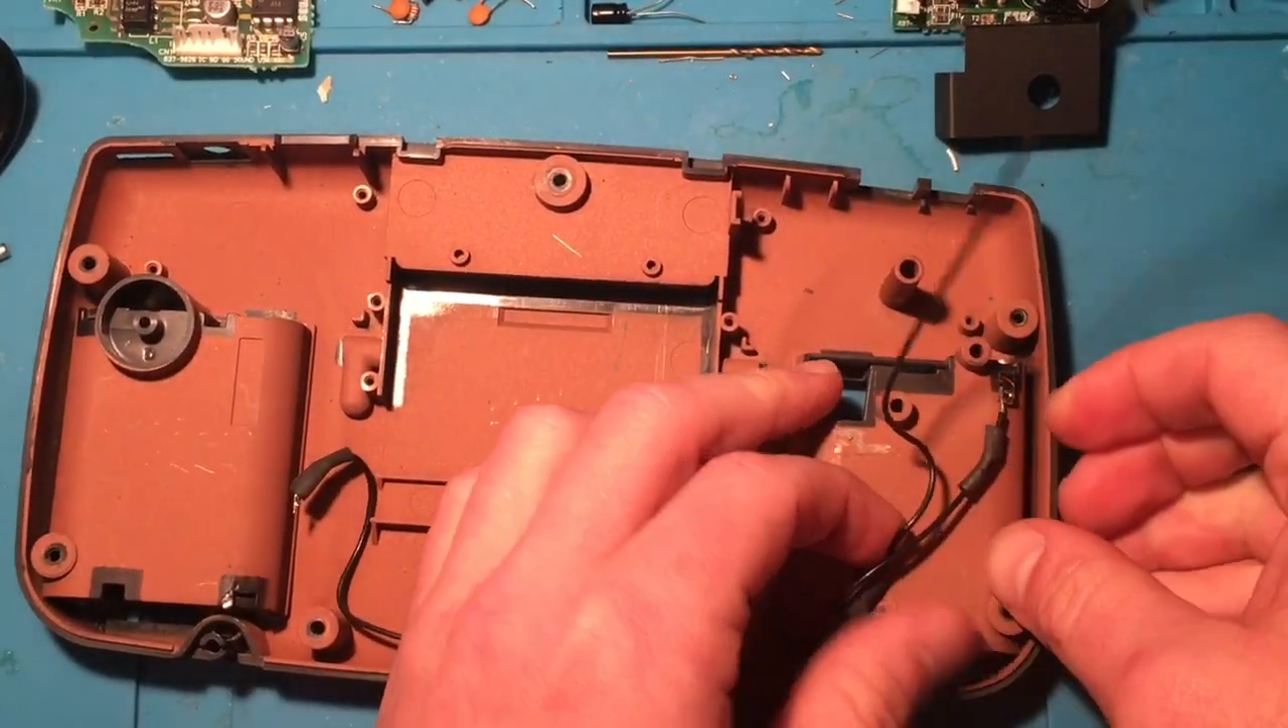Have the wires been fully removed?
No.